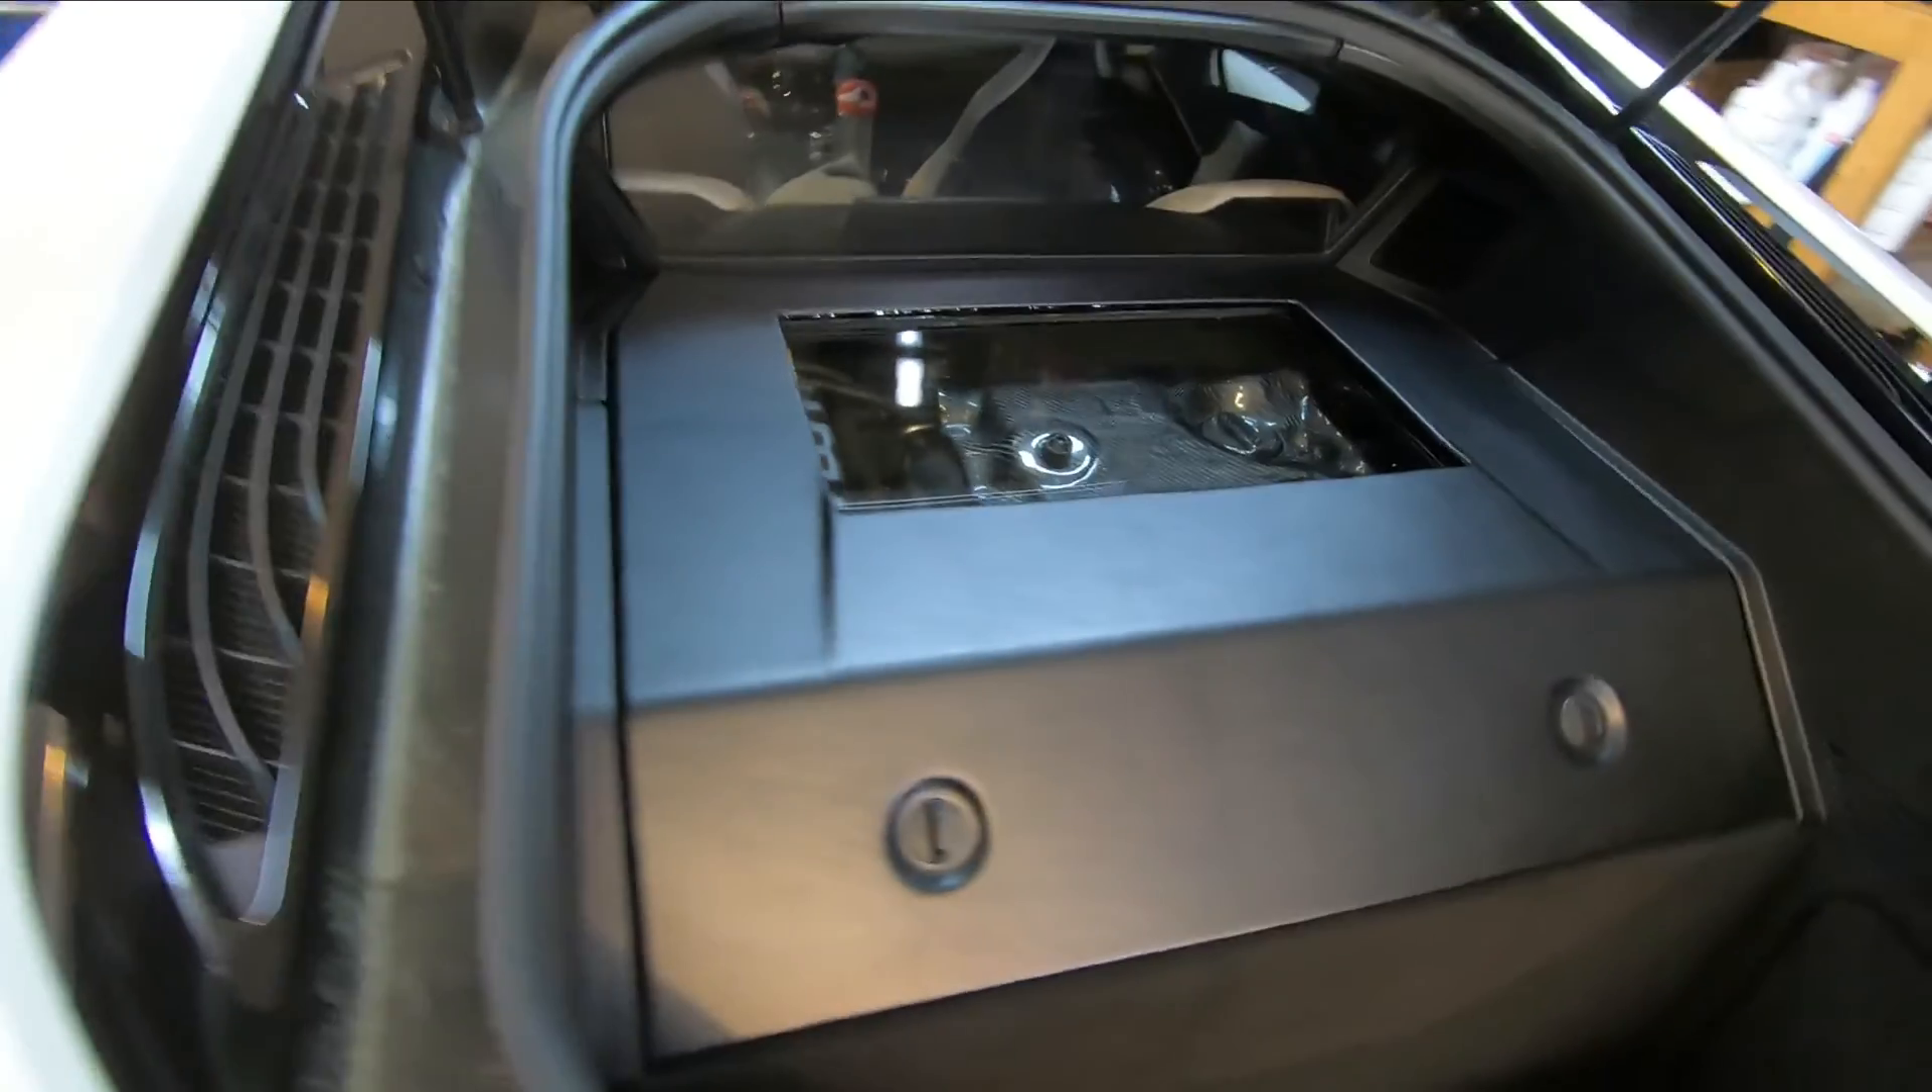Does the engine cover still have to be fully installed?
No.